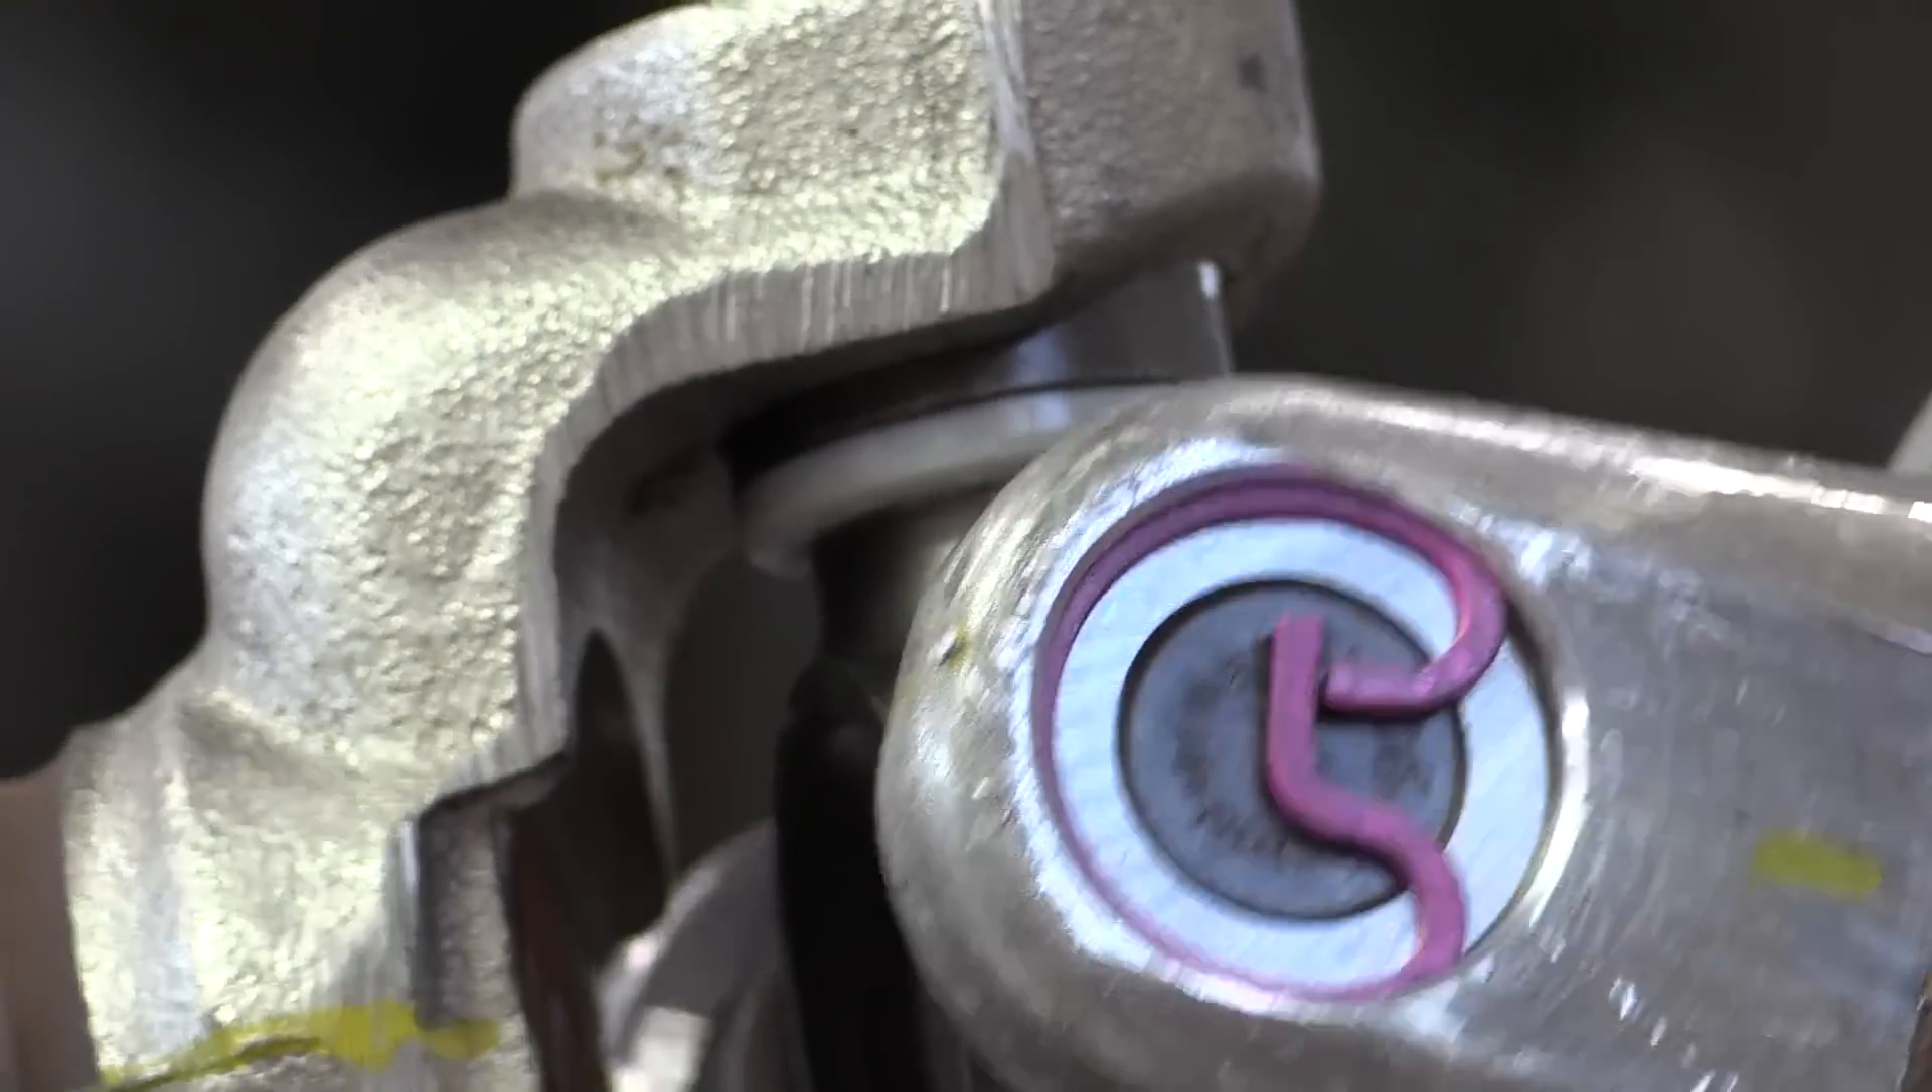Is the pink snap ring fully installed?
Yes.